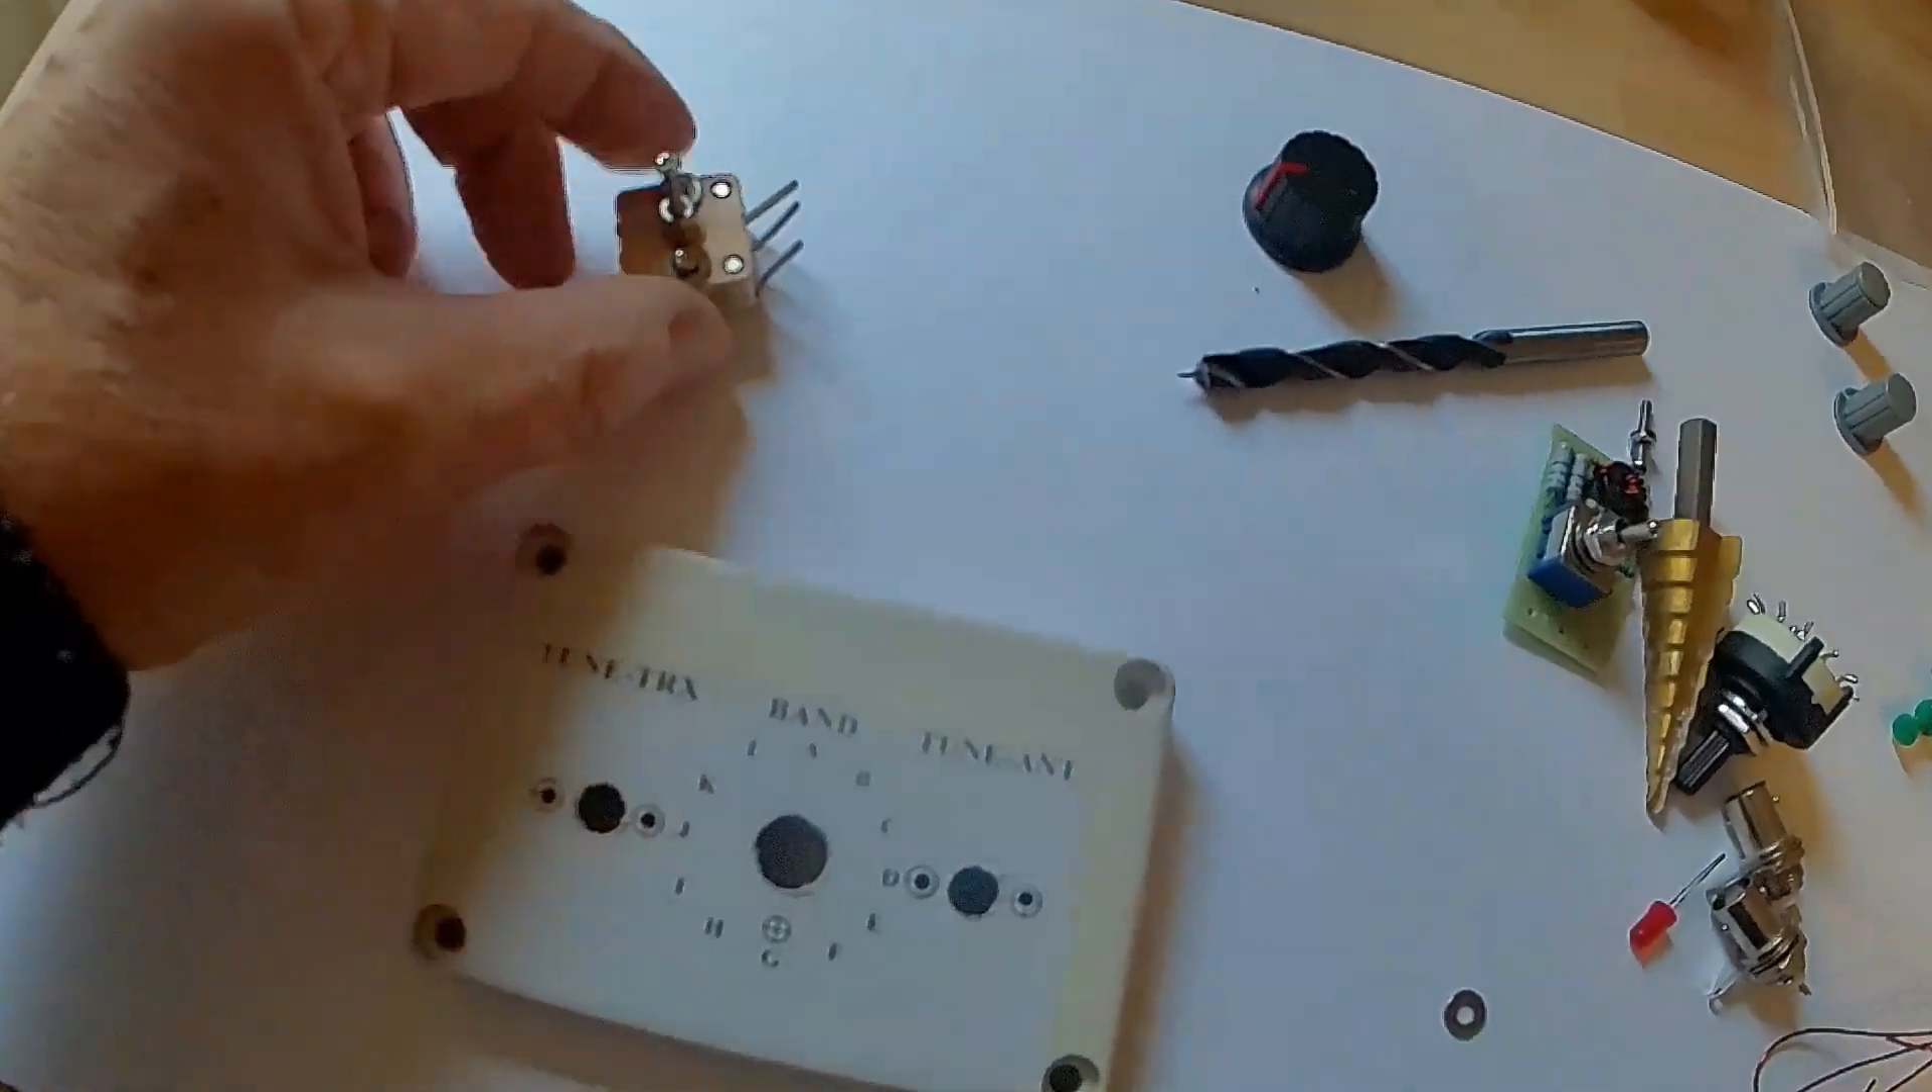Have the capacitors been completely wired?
No.